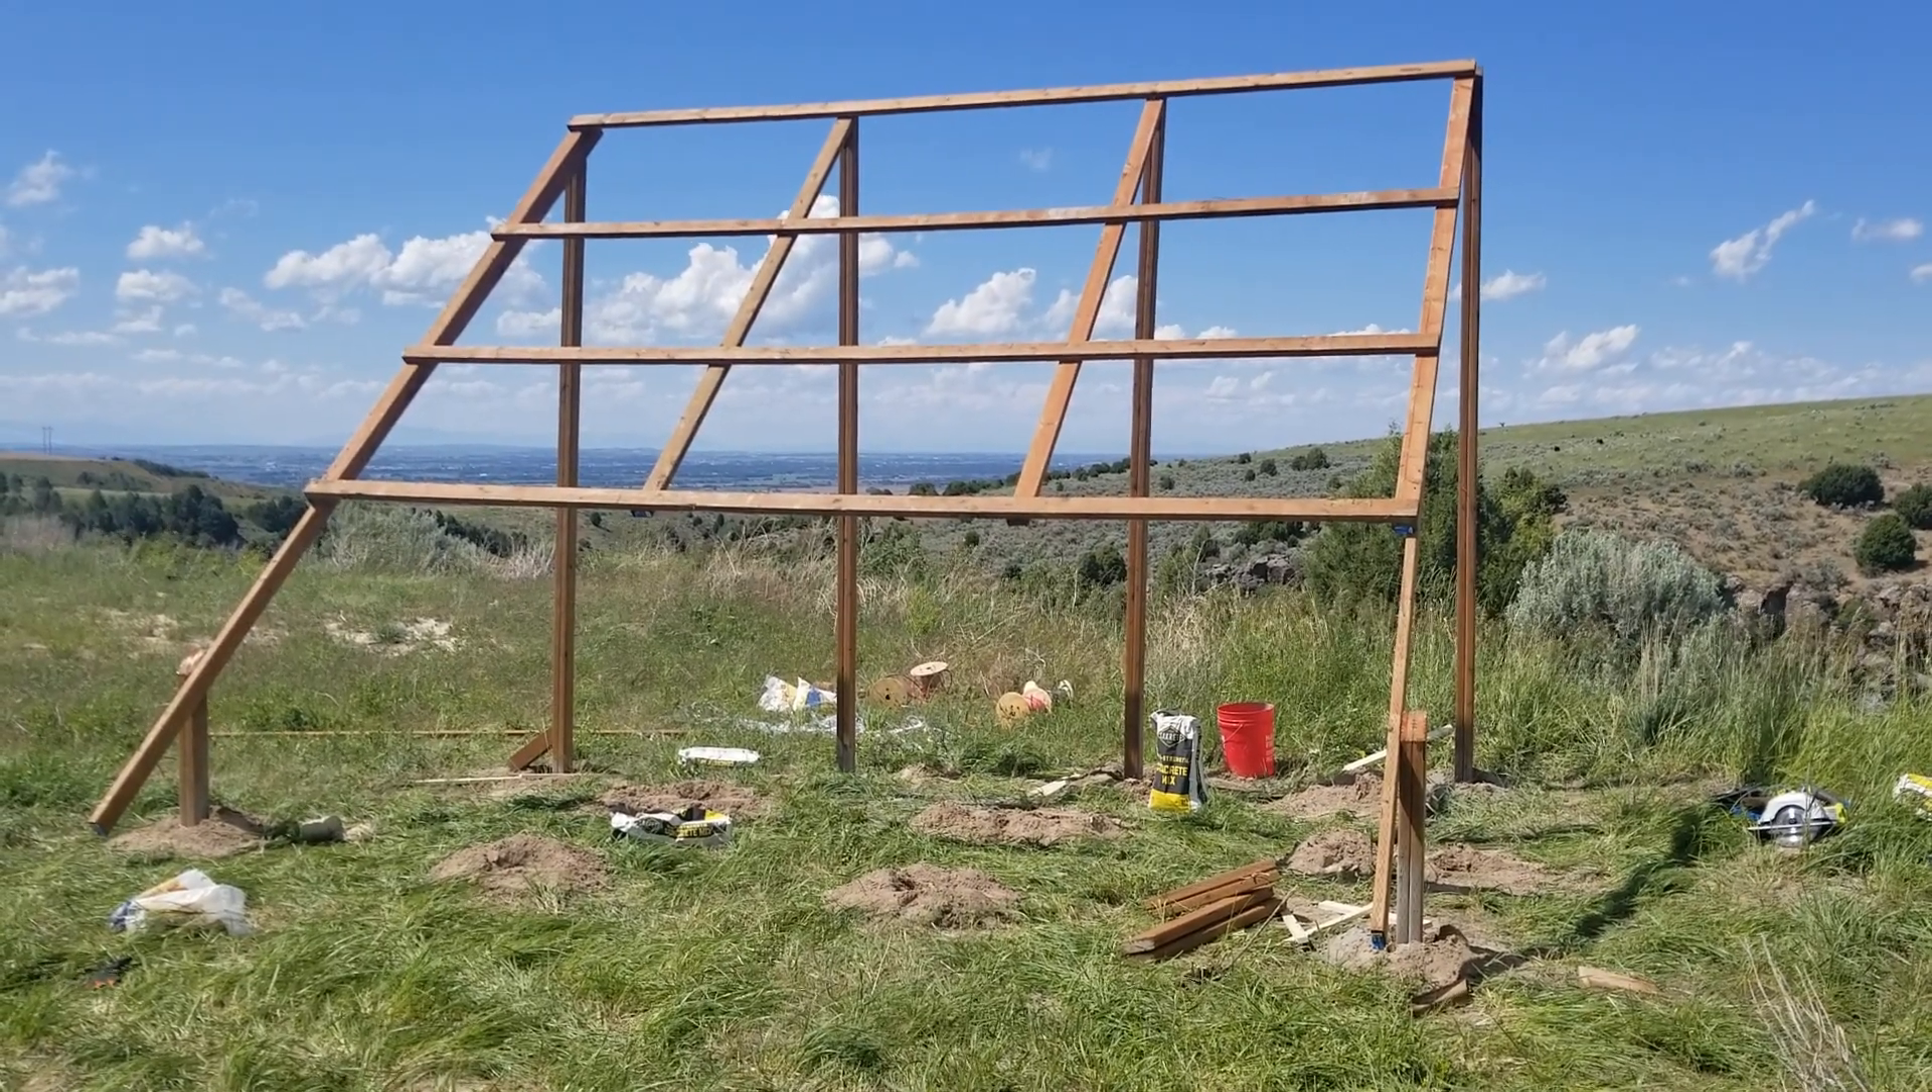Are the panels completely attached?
No.